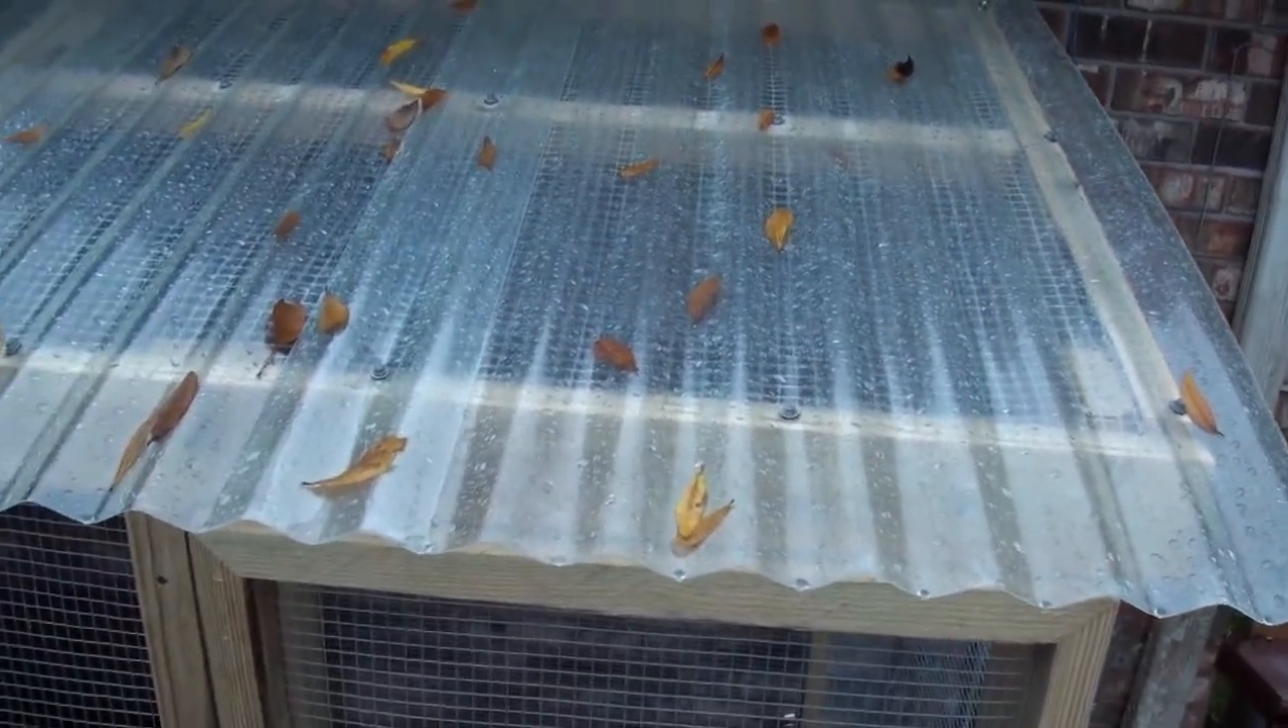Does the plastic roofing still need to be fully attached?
No.